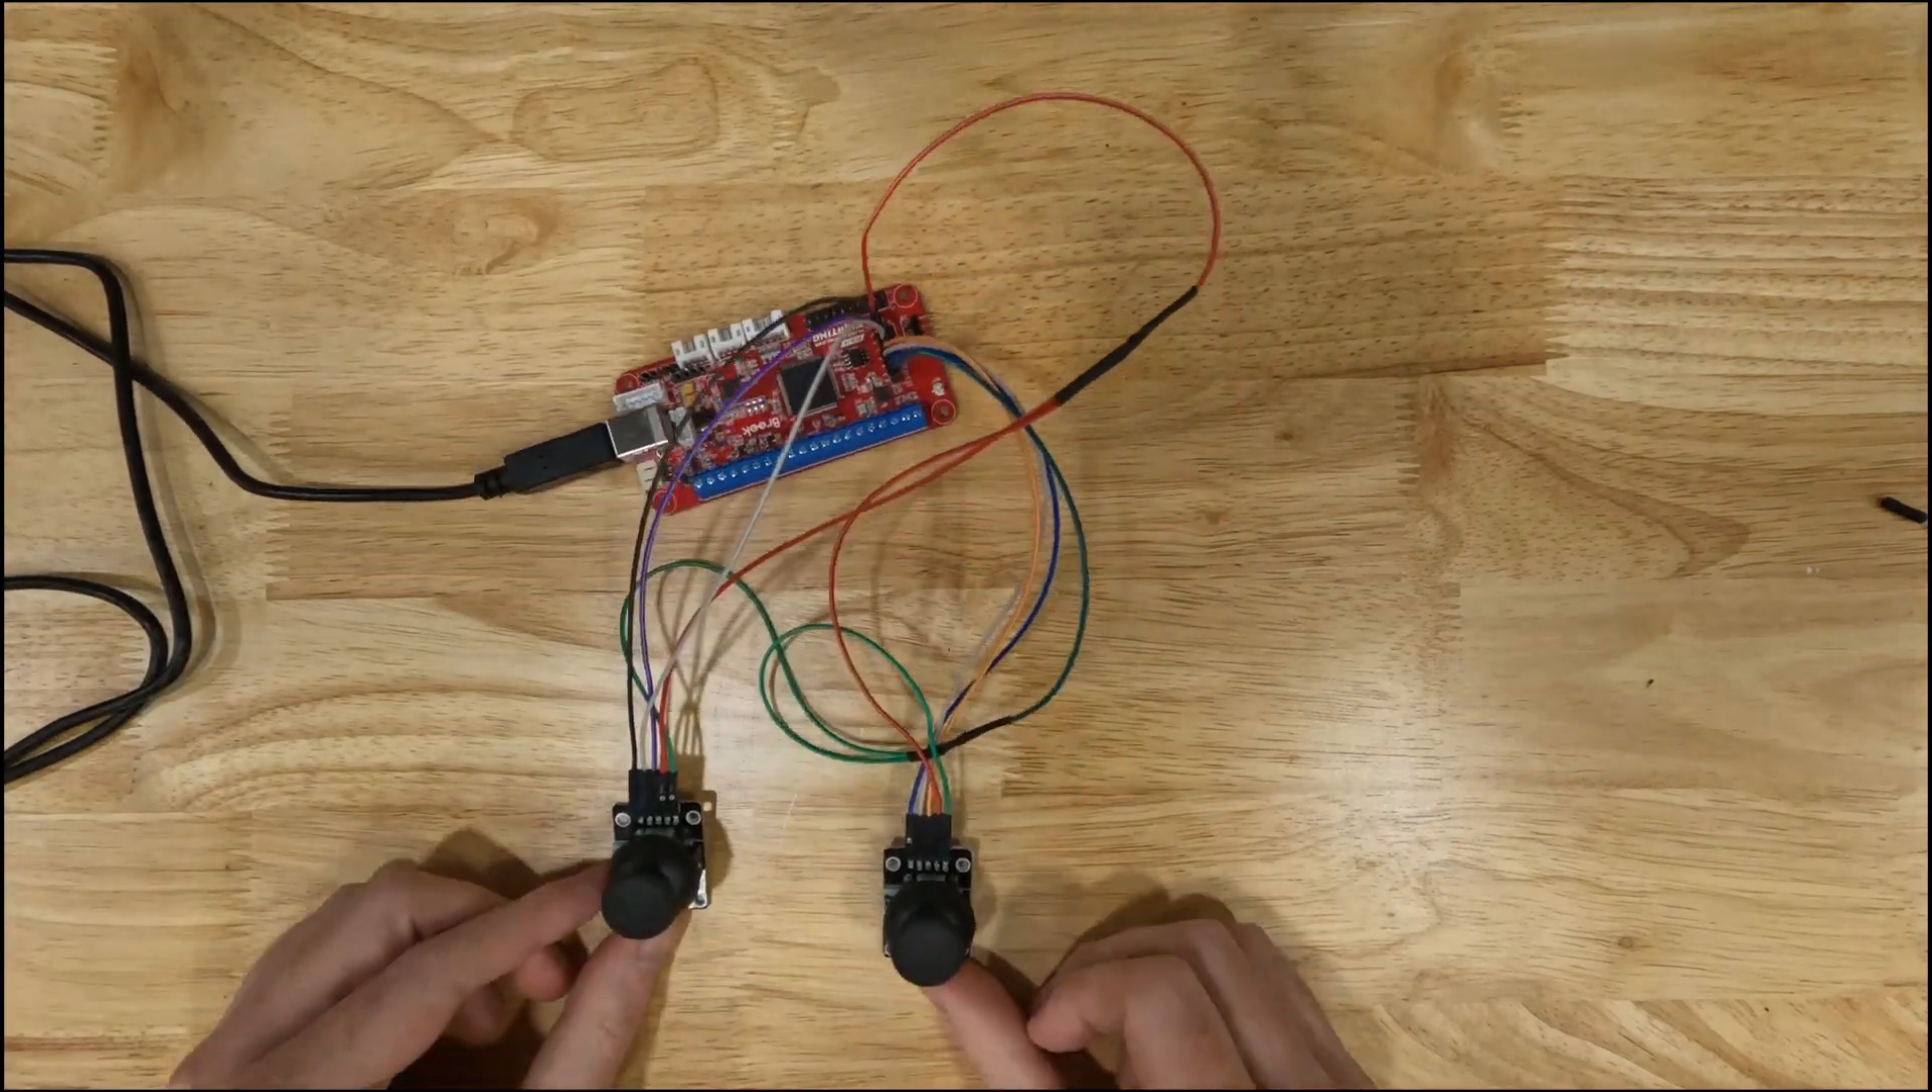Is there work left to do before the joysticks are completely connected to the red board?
No.